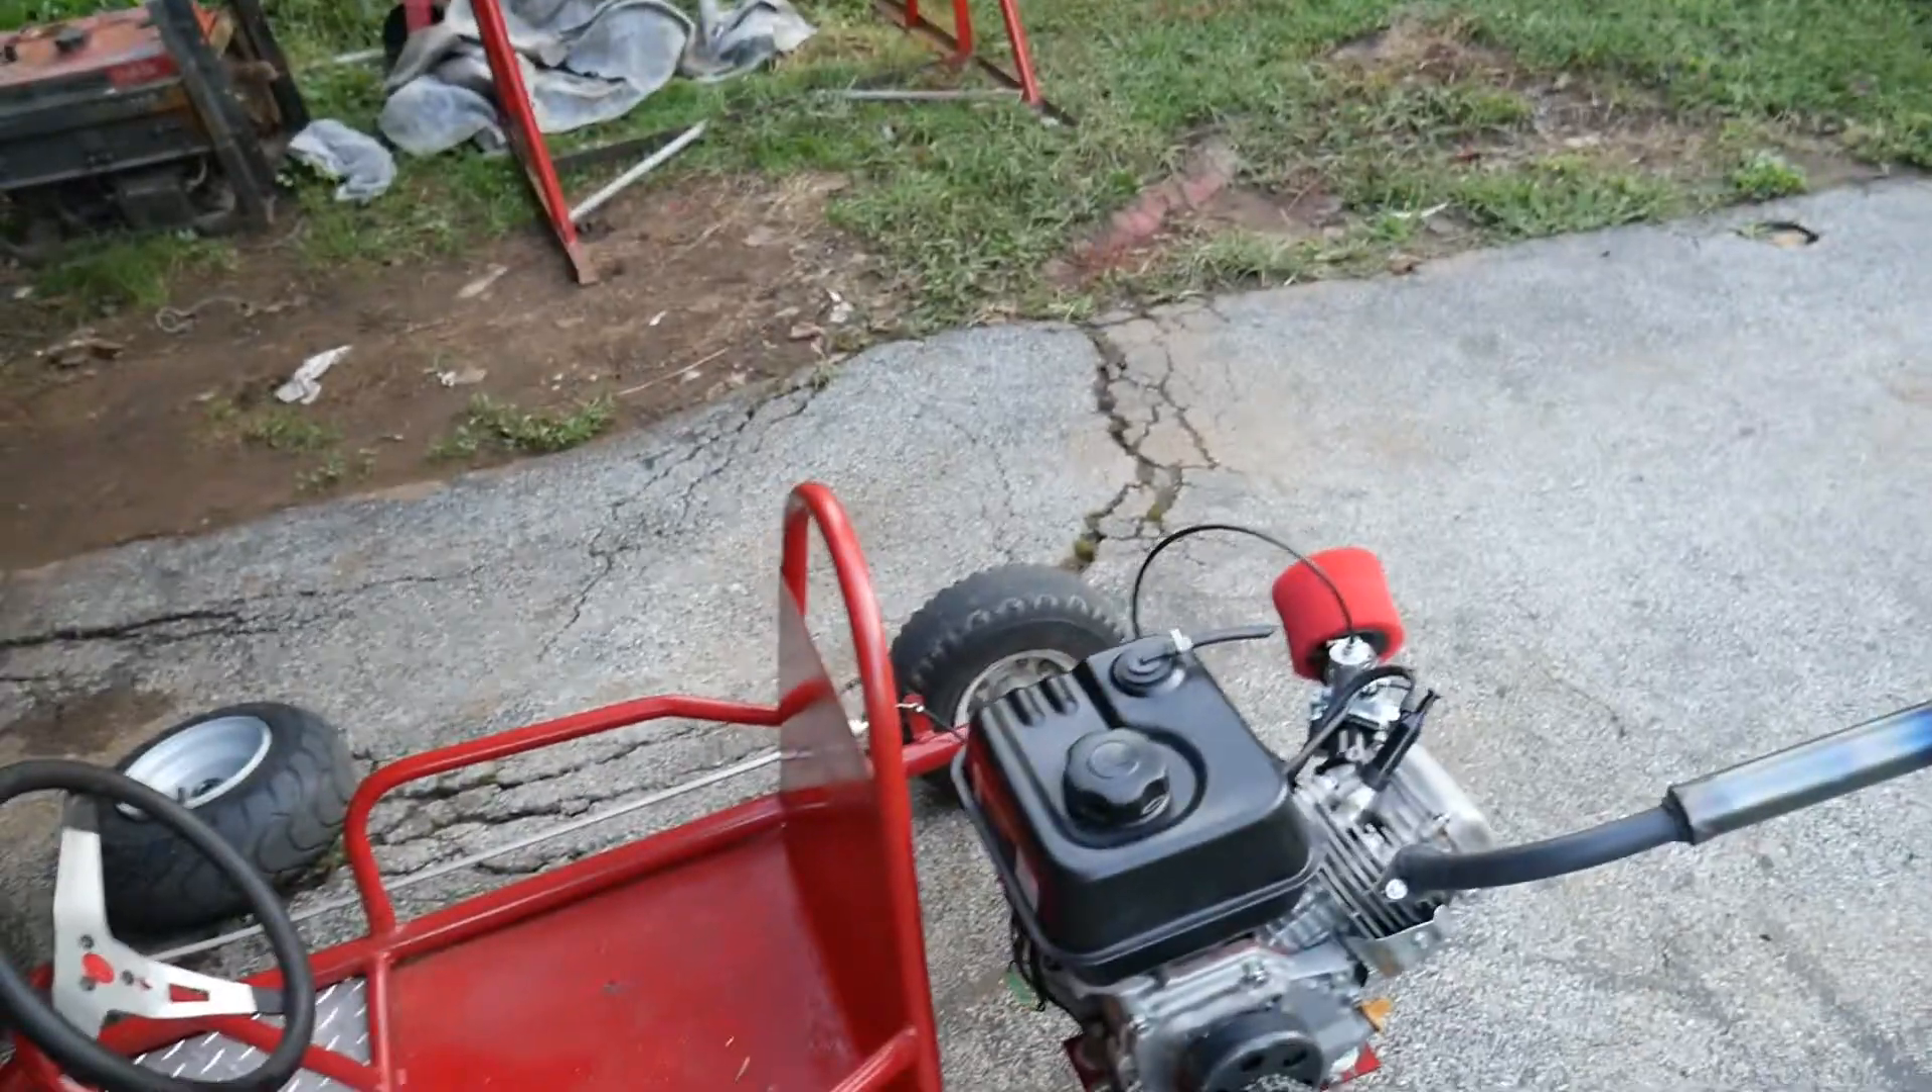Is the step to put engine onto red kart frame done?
Yes.